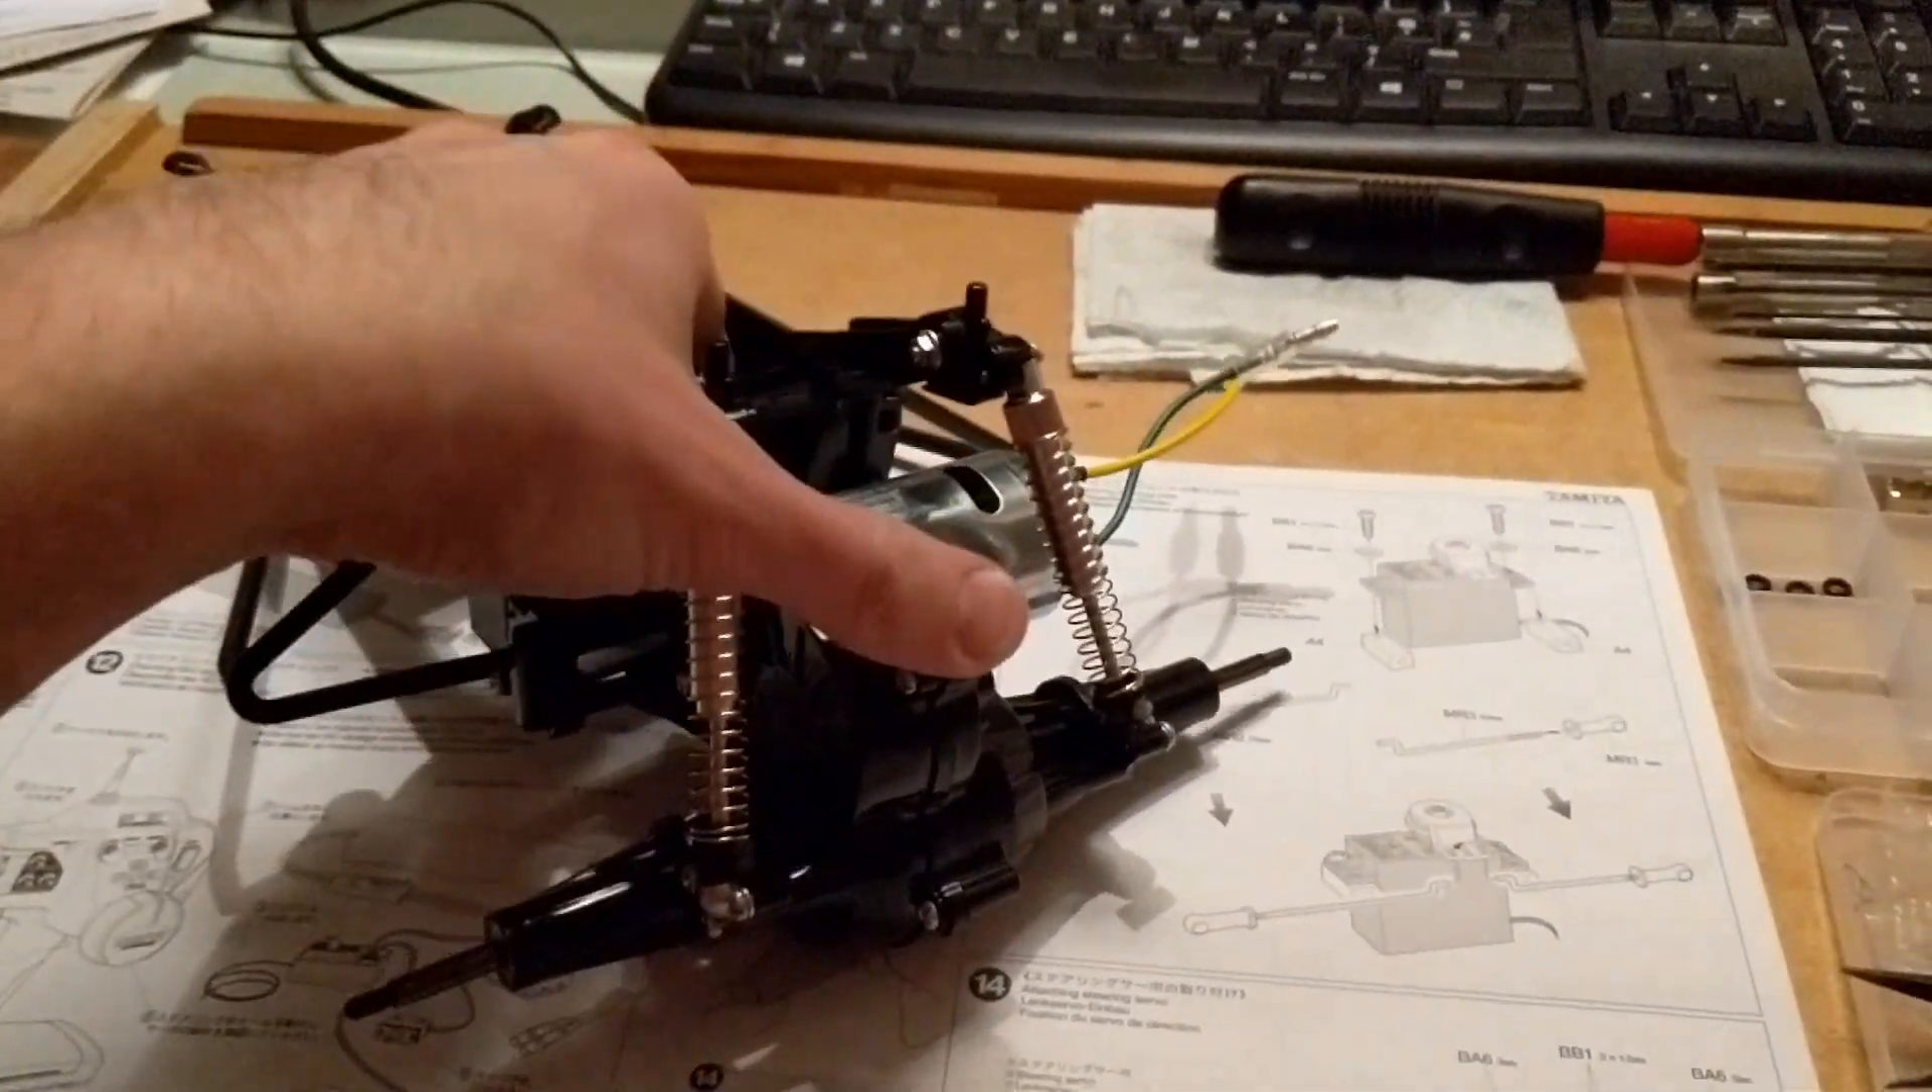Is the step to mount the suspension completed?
Yes.